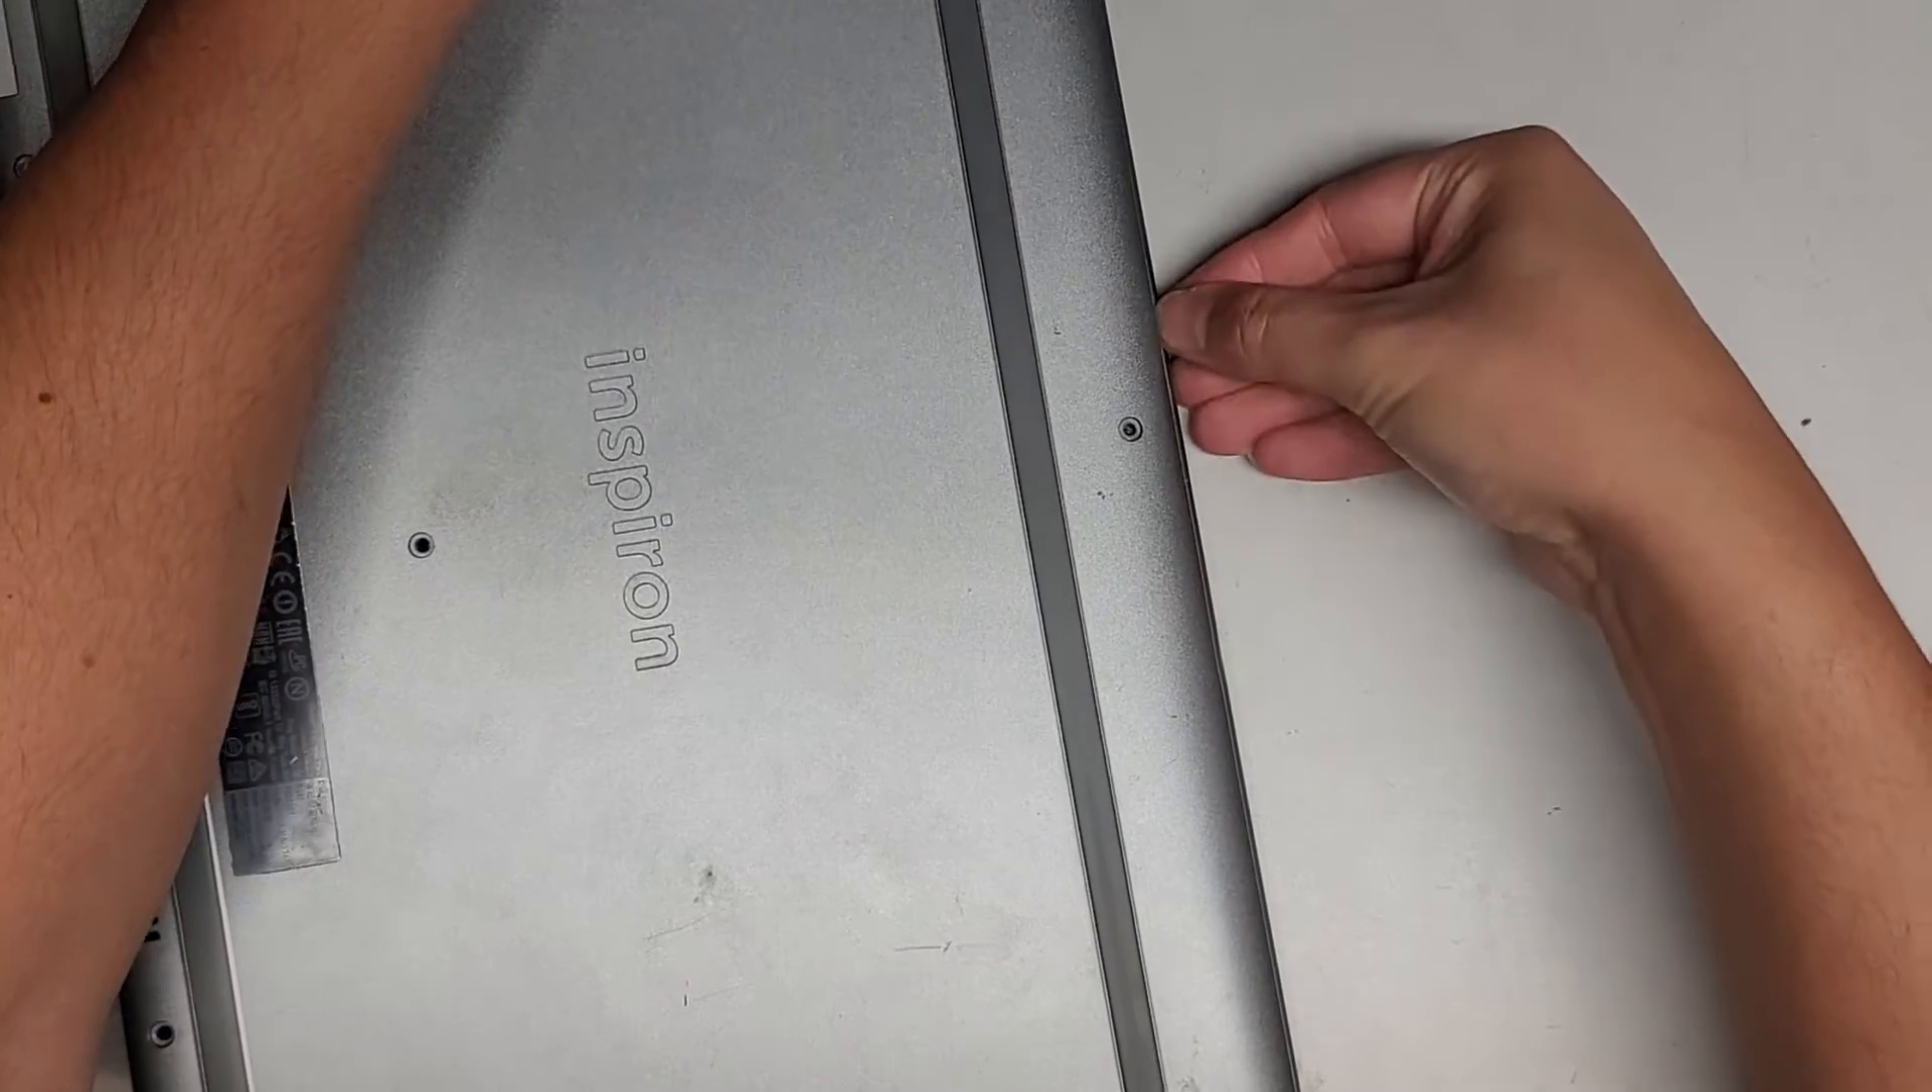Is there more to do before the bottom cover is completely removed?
Yes.